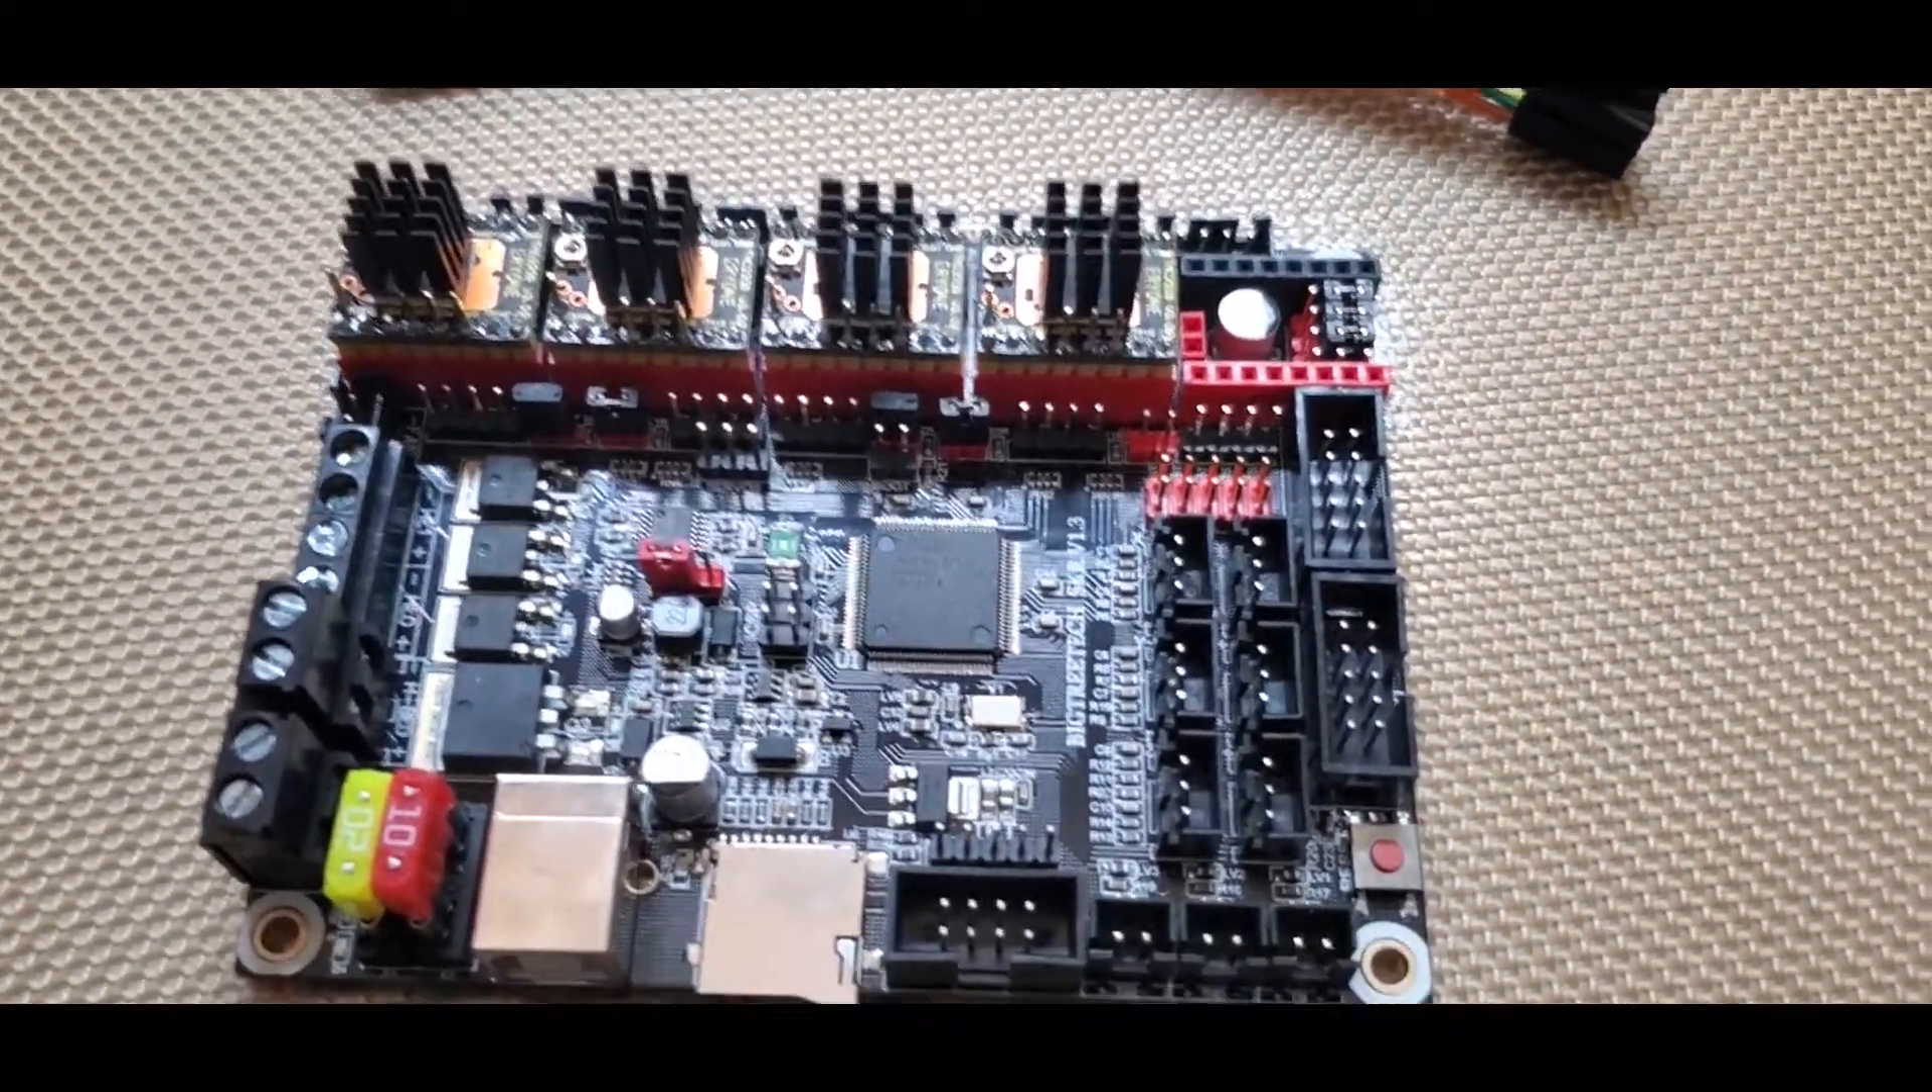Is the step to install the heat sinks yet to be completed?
No.